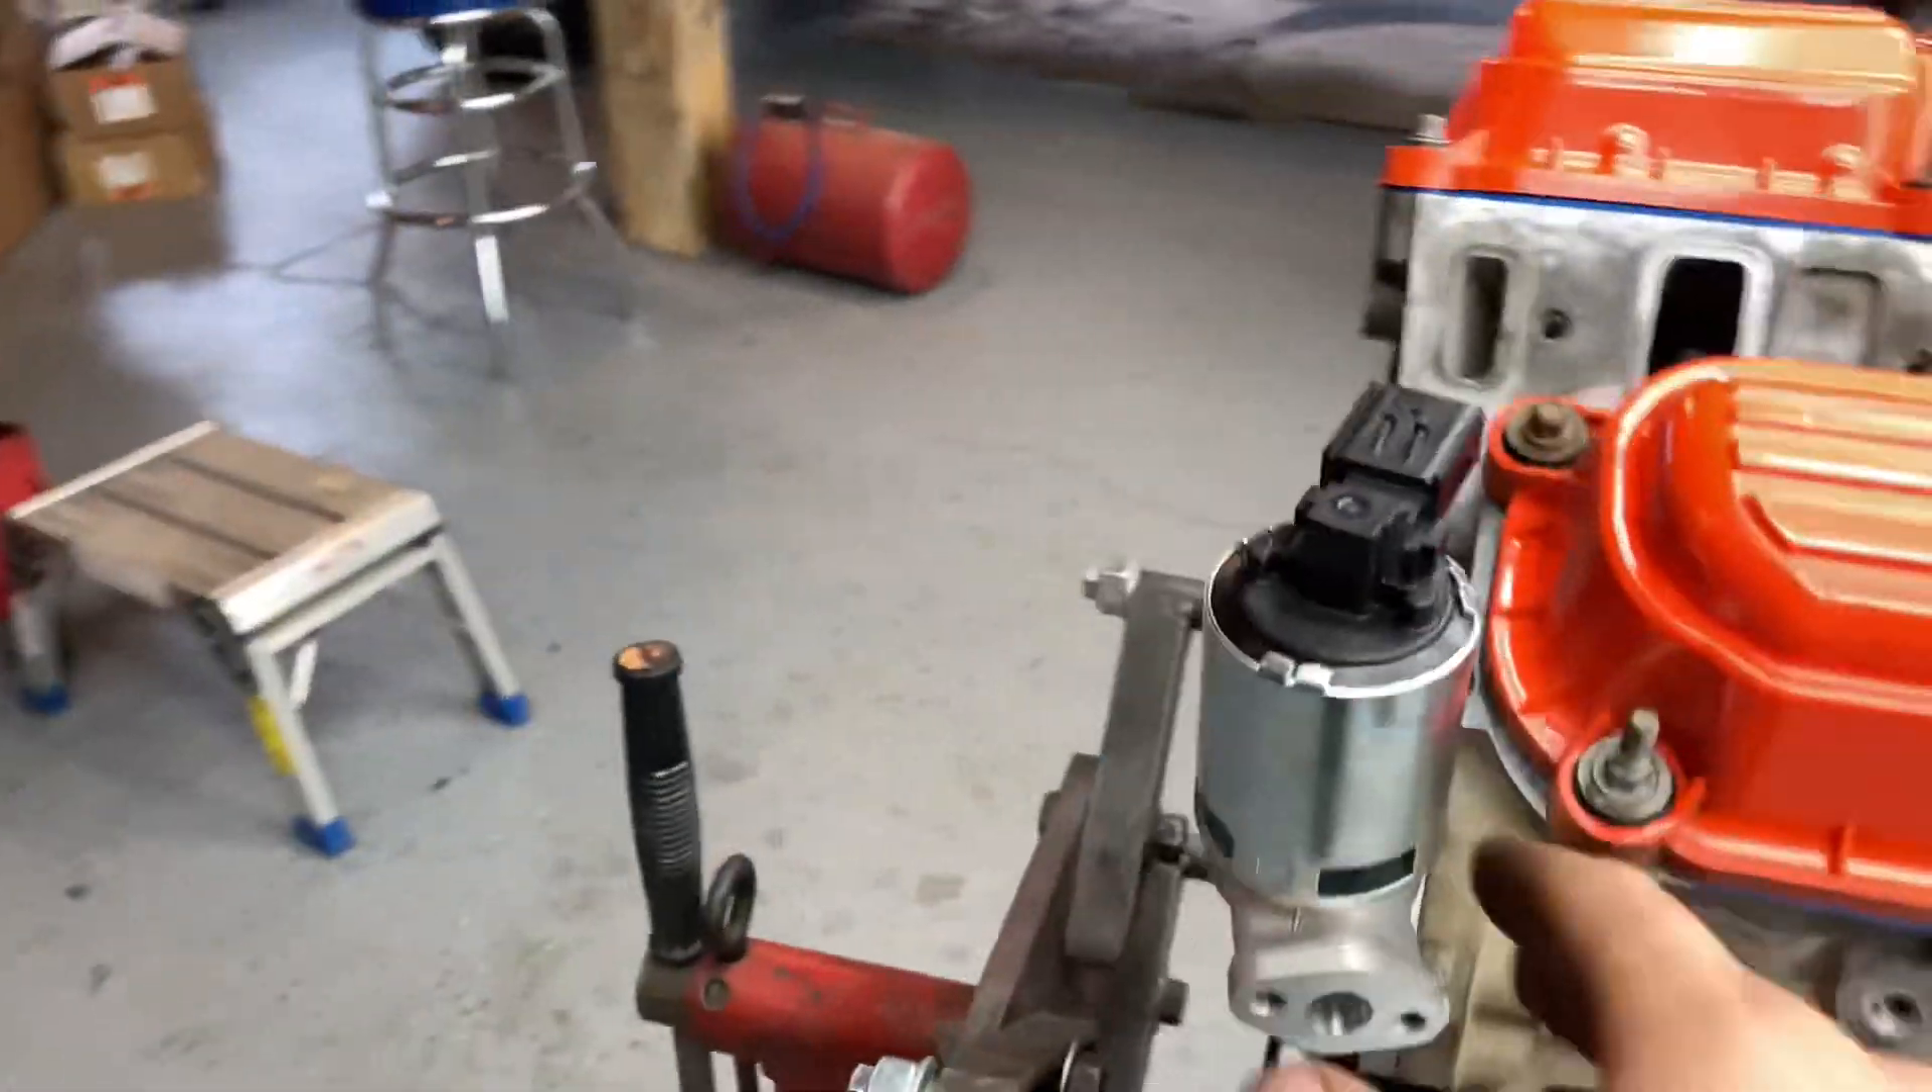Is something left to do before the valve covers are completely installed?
No.